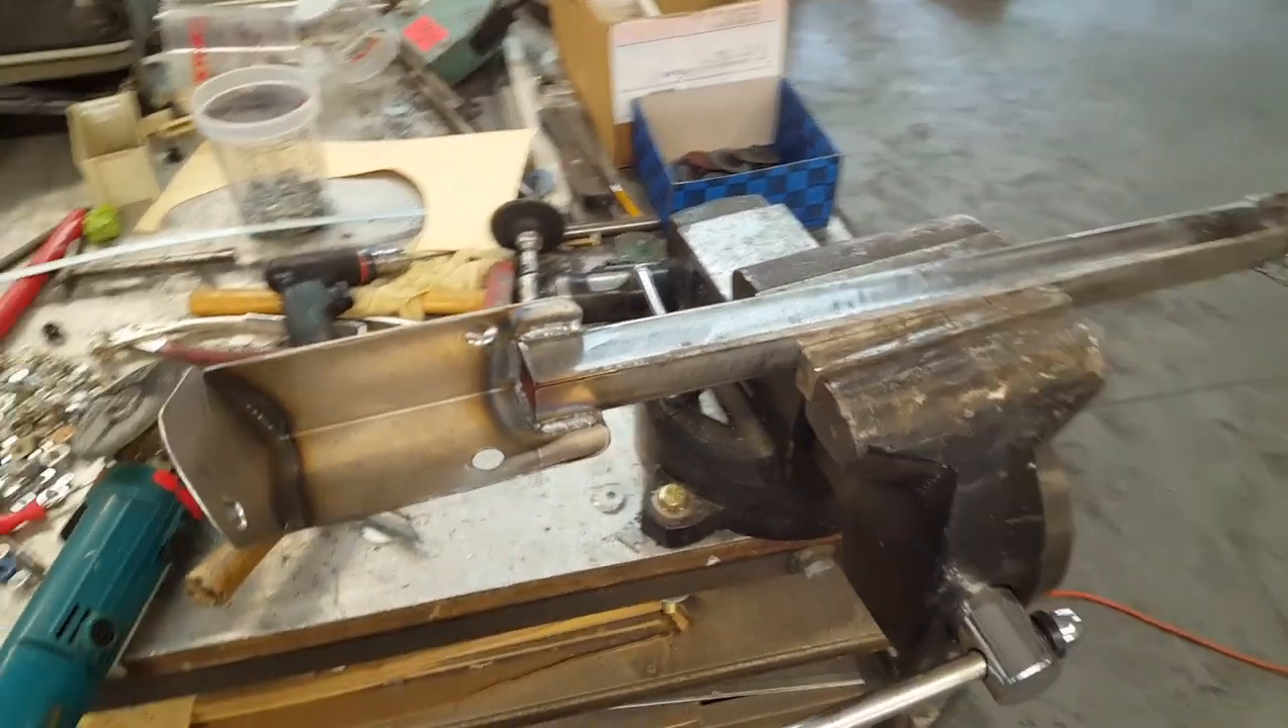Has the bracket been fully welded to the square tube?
Yes.